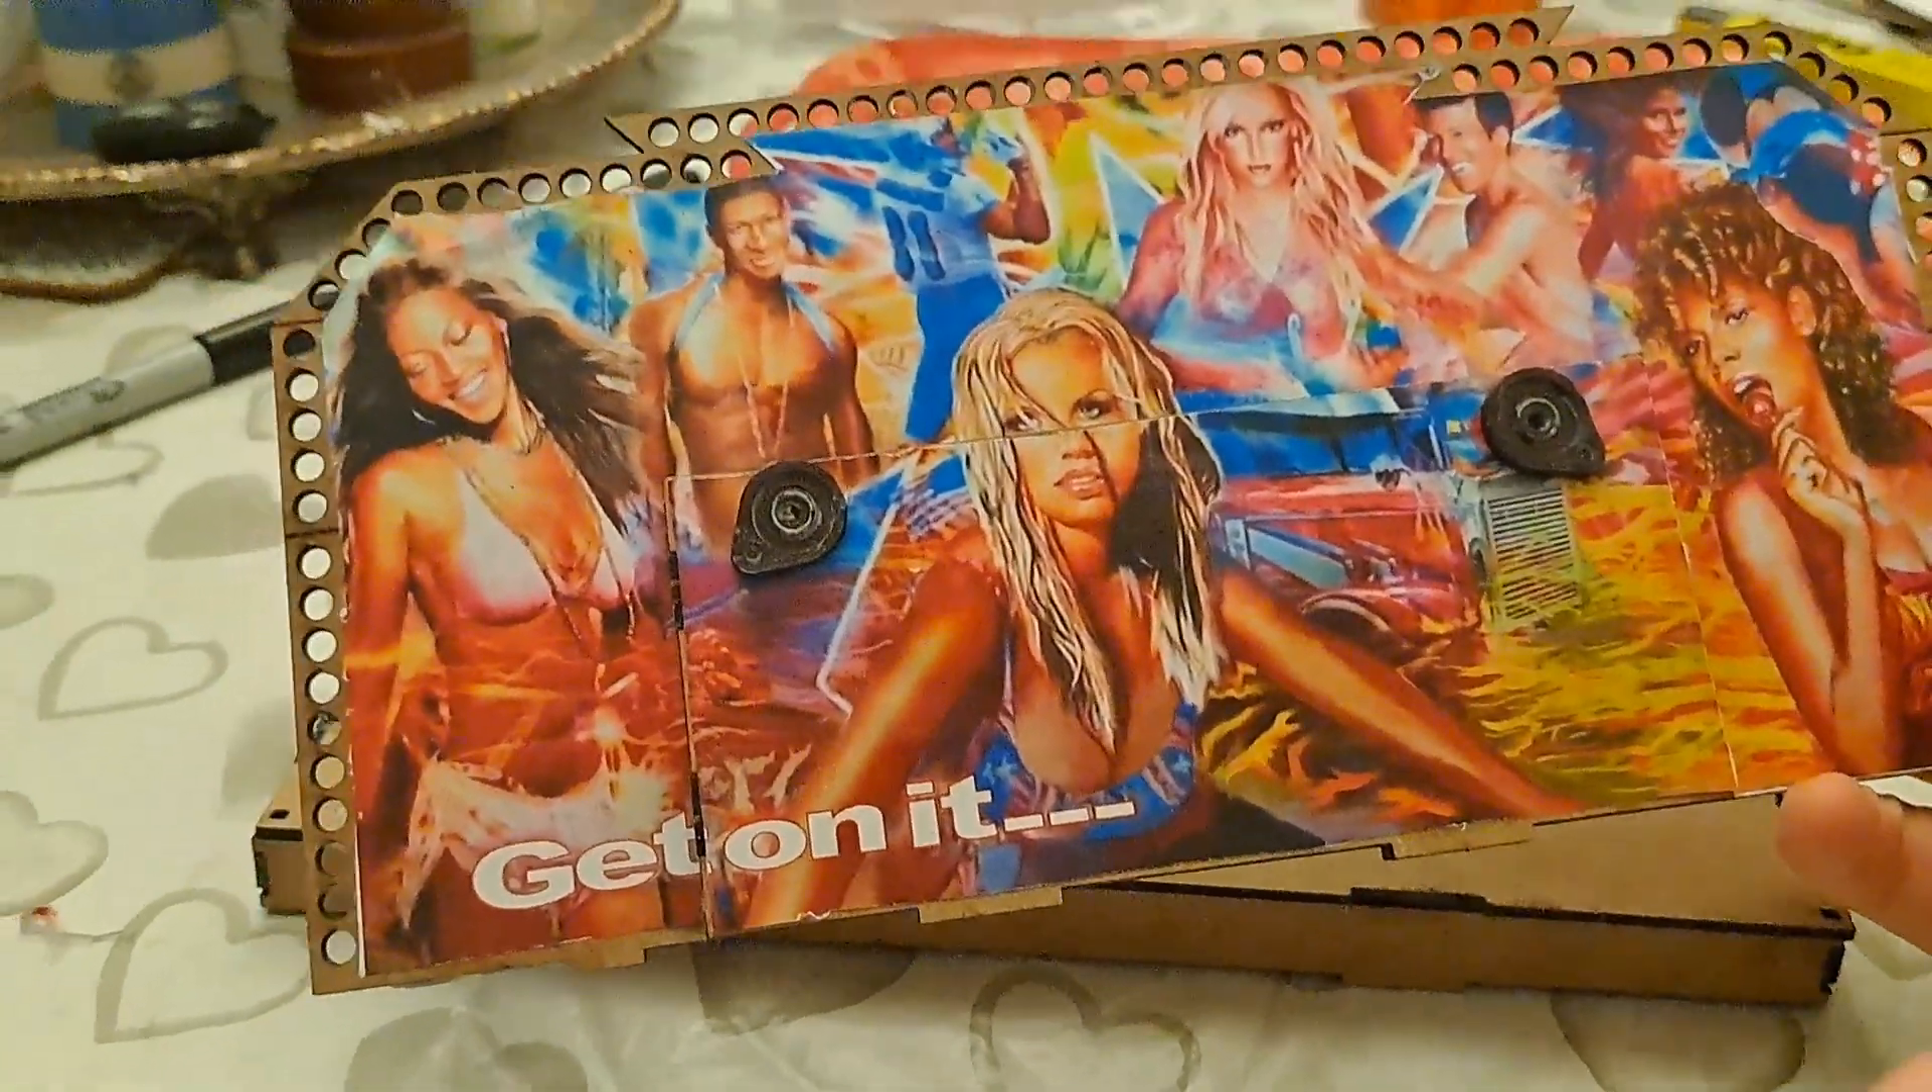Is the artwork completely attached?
Yes.